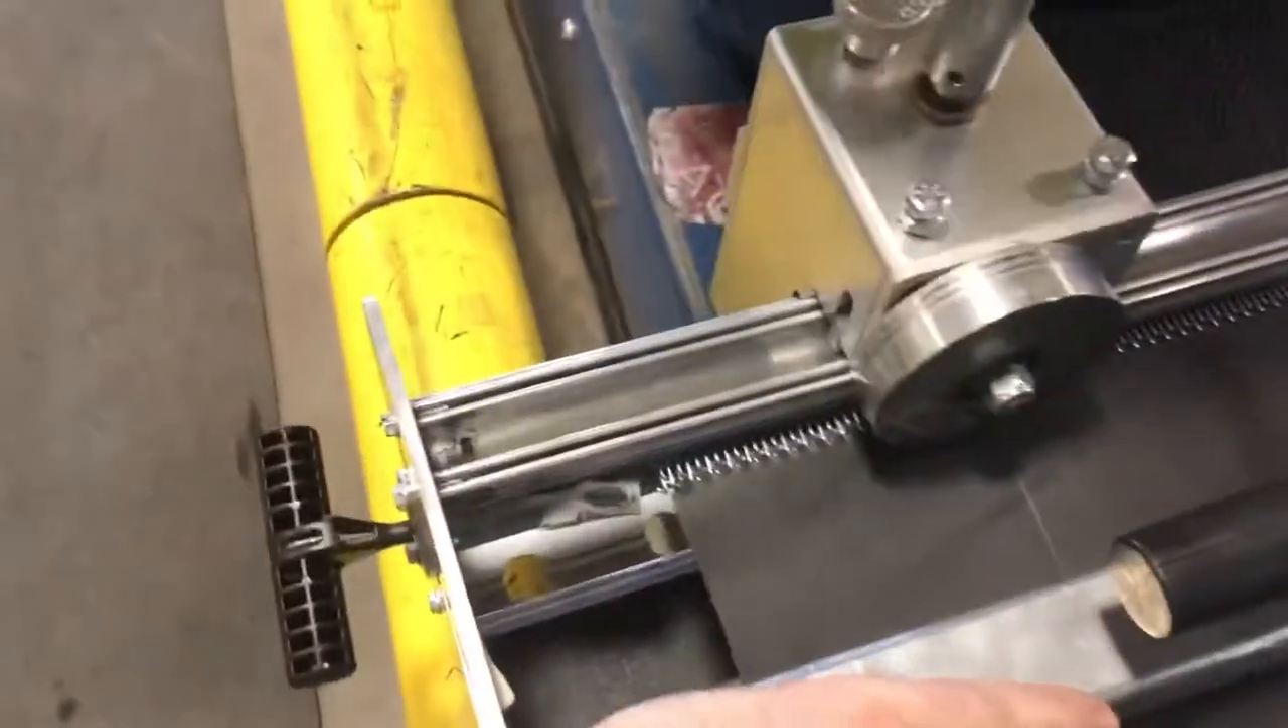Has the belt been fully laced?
No.